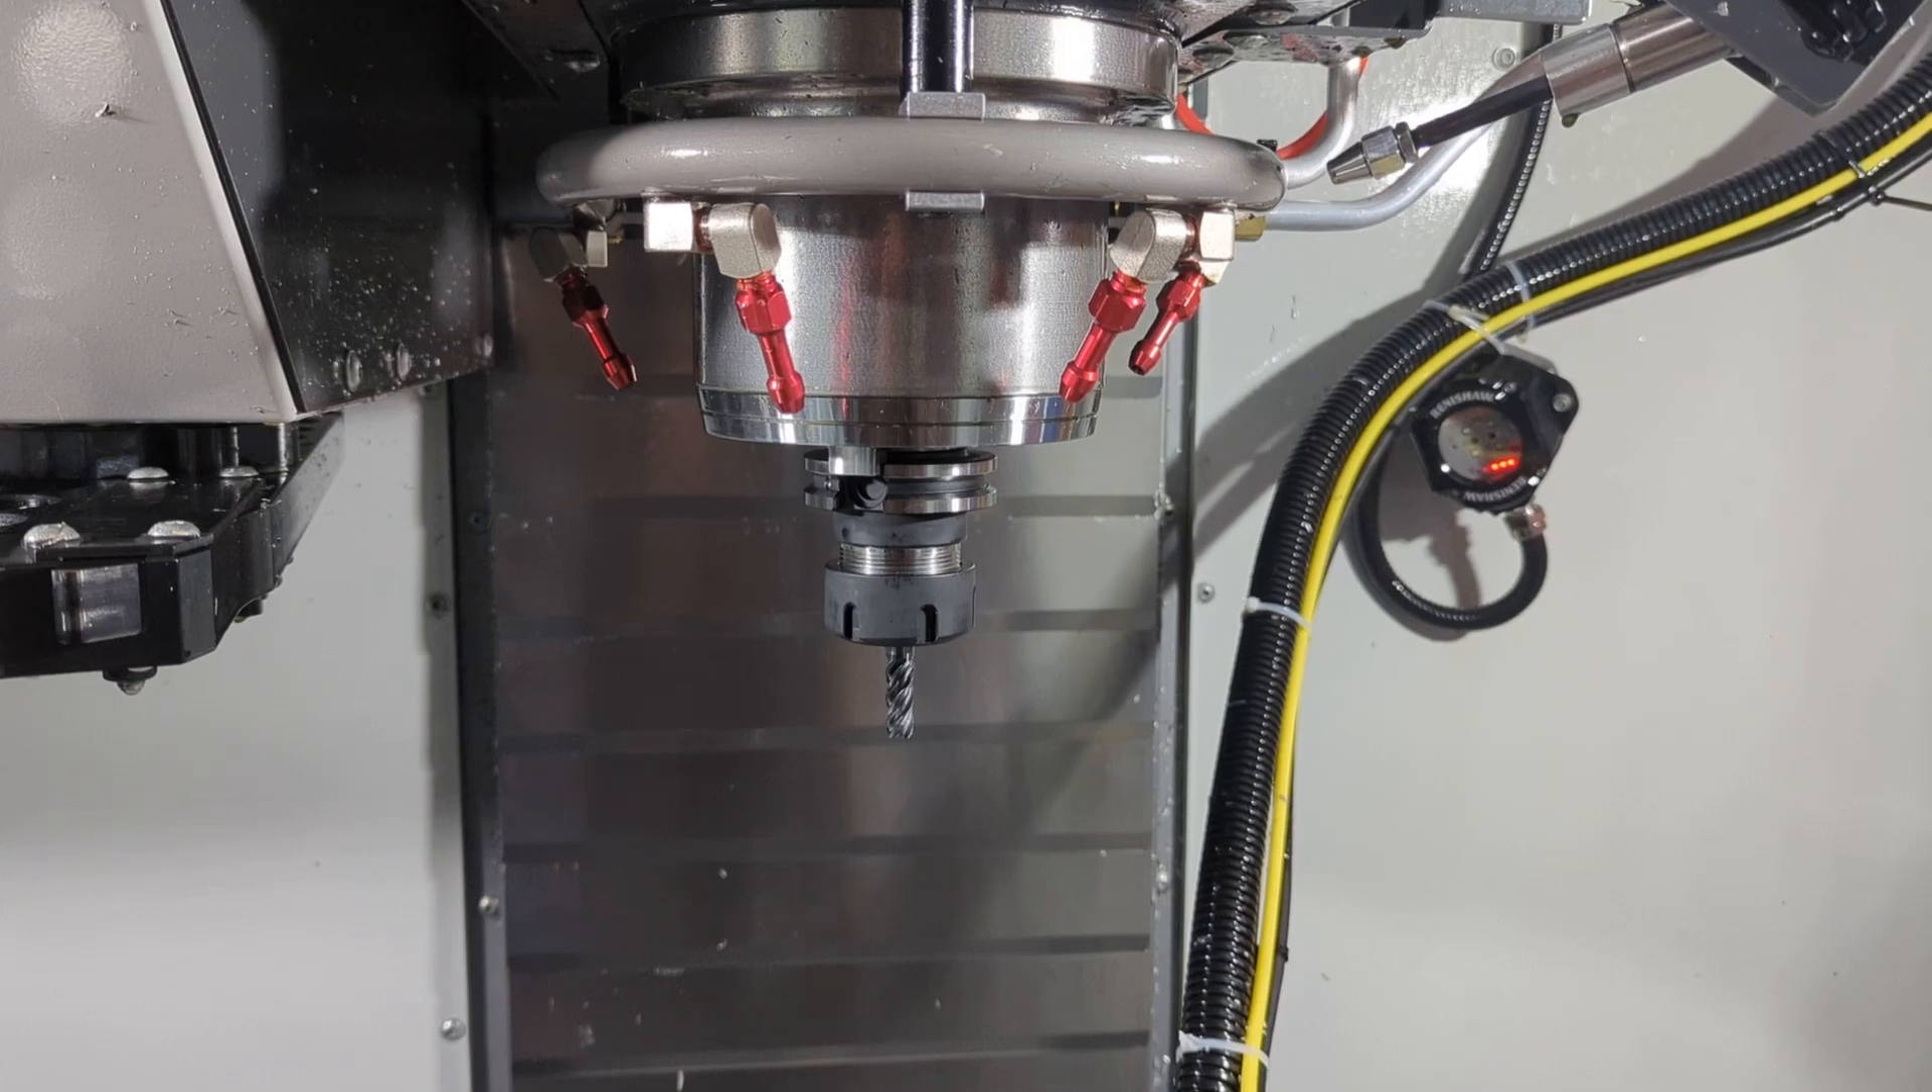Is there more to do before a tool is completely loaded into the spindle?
No.